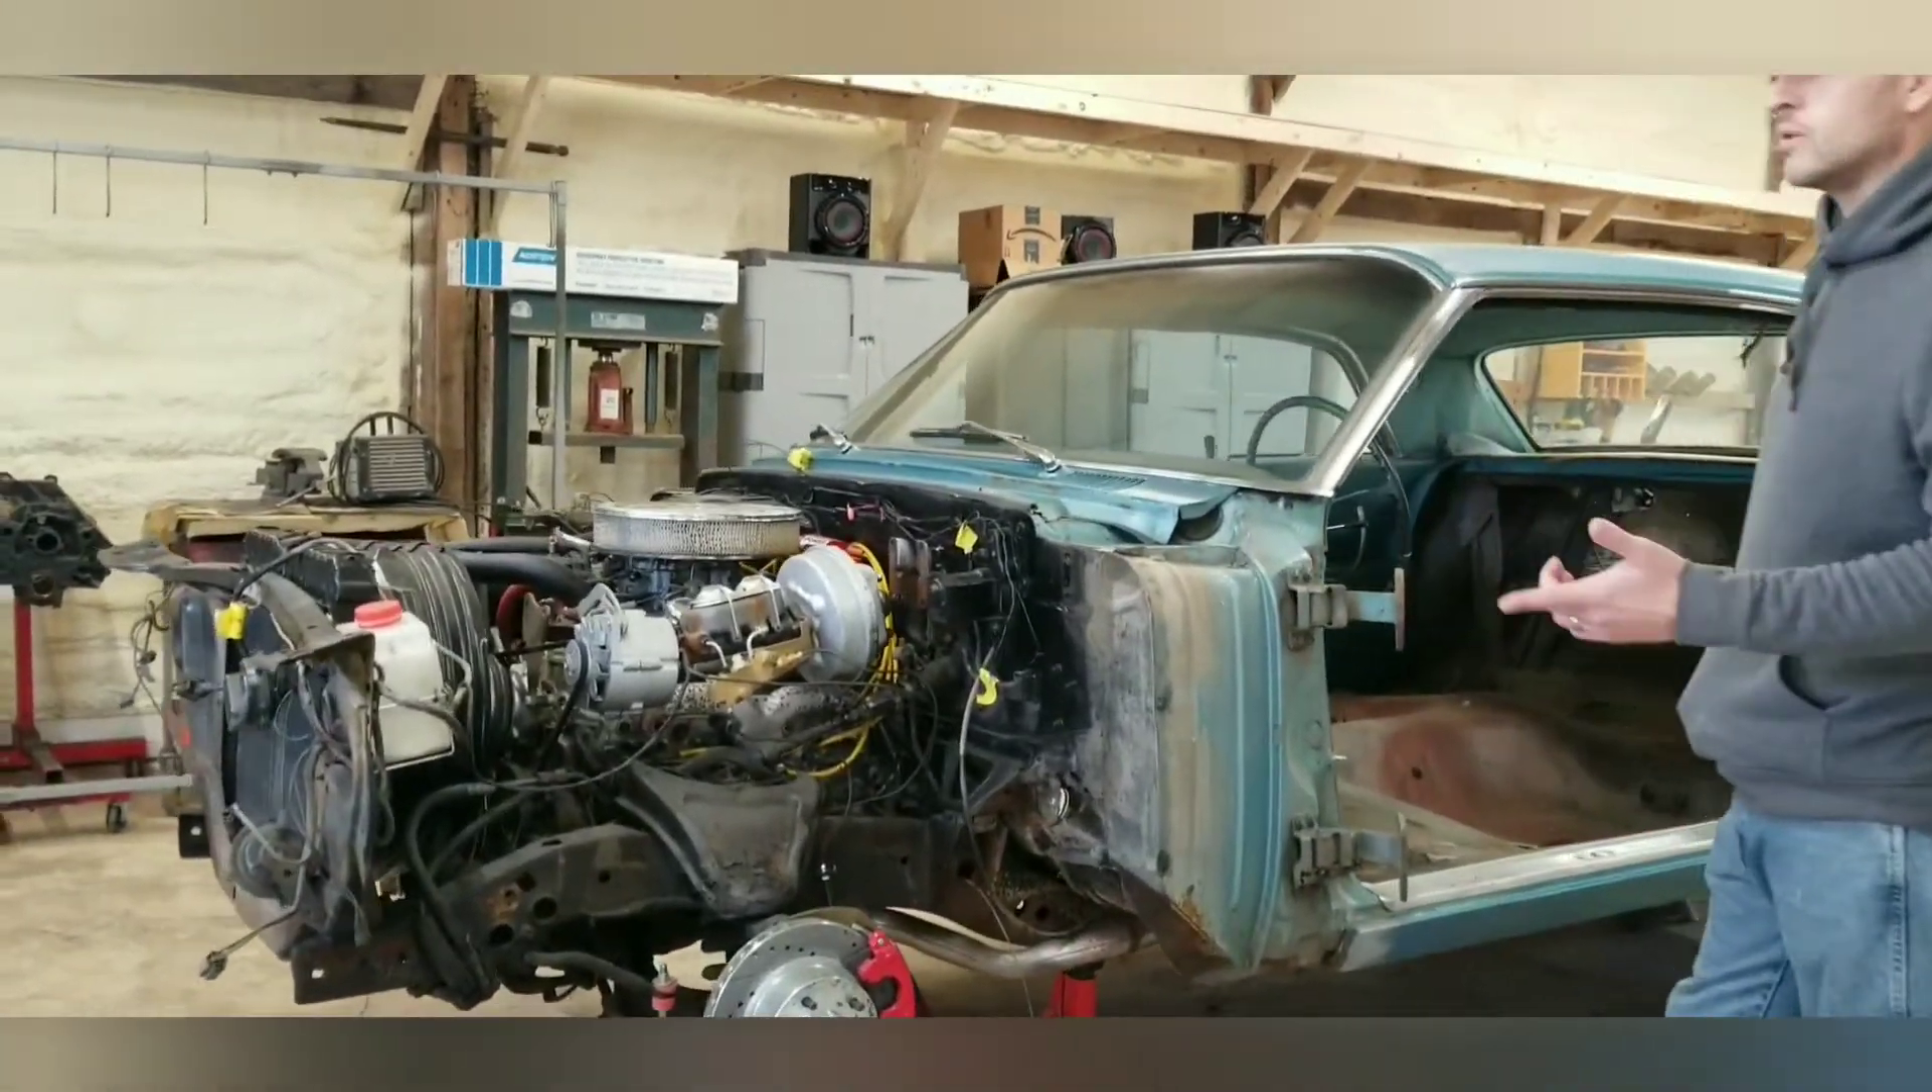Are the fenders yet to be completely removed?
No.